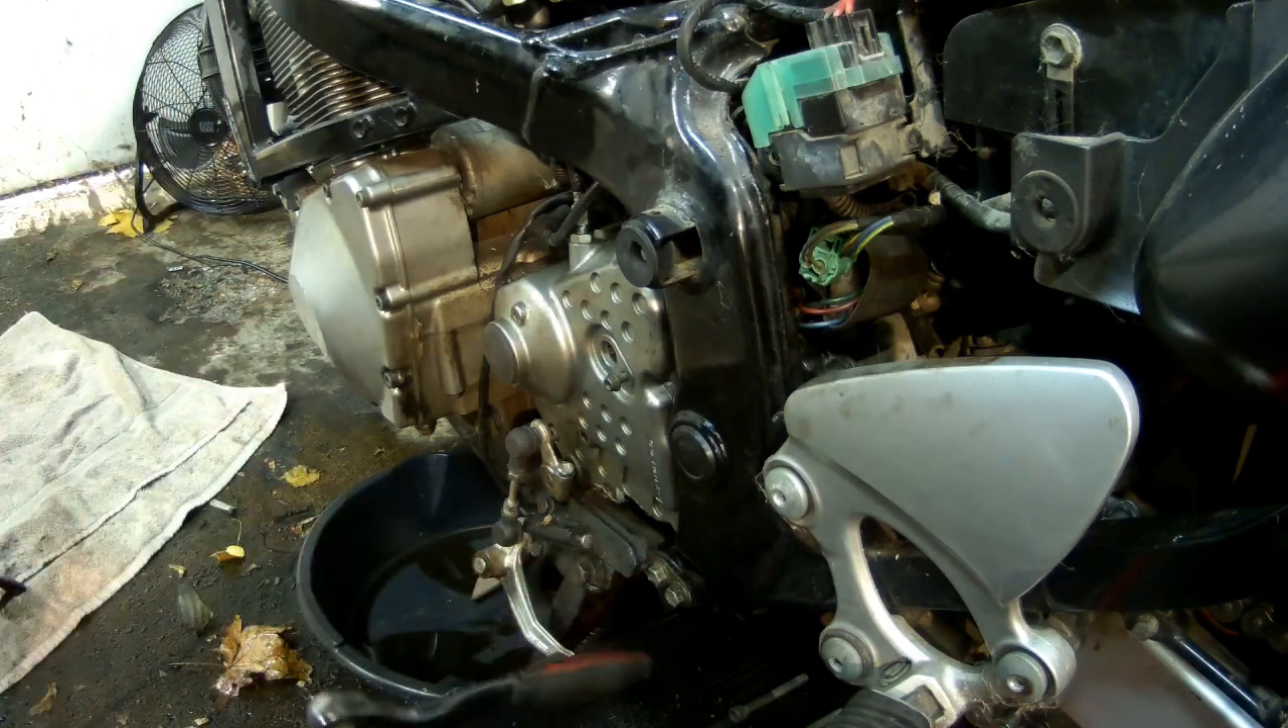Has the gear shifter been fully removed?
No.